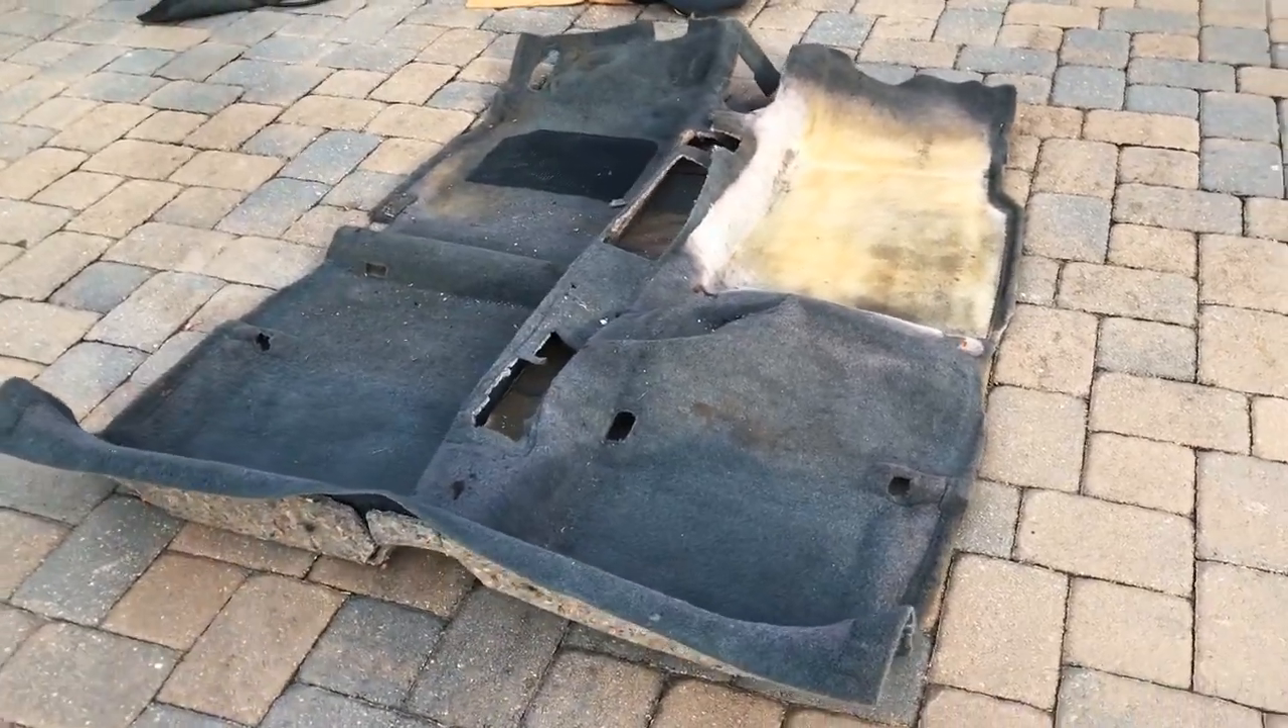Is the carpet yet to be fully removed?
No.